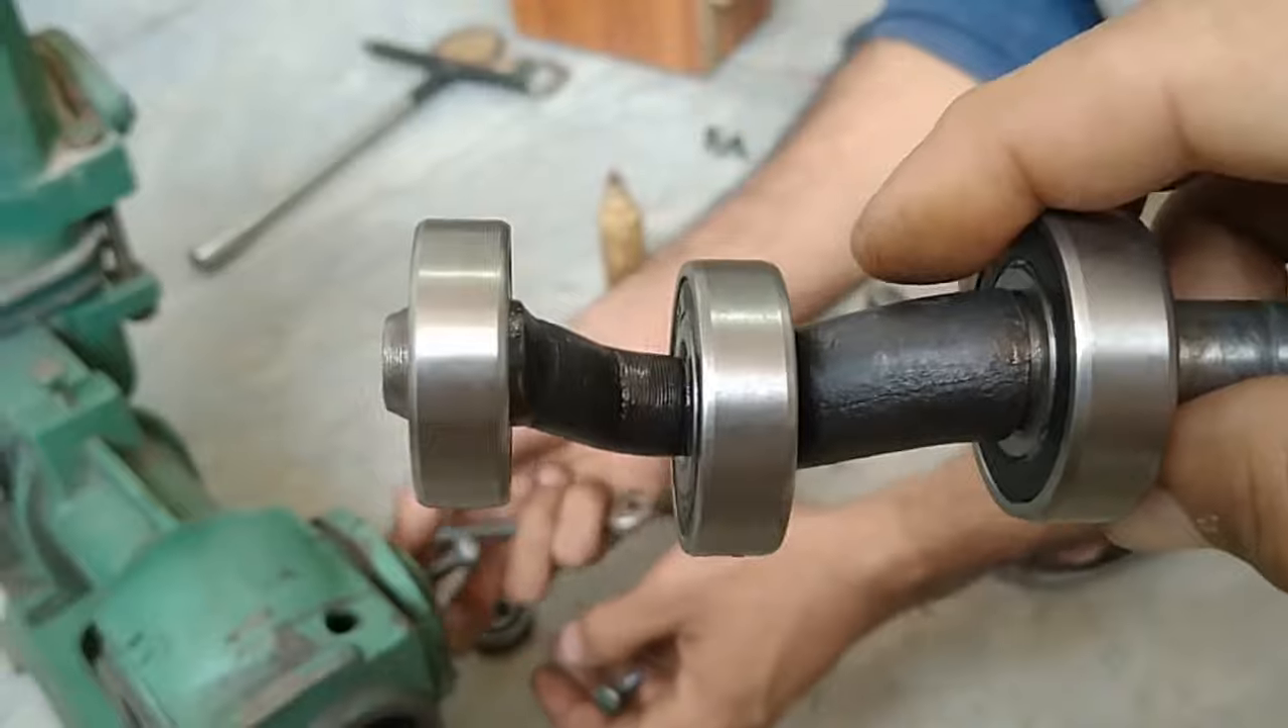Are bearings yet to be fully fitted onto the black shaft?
No.